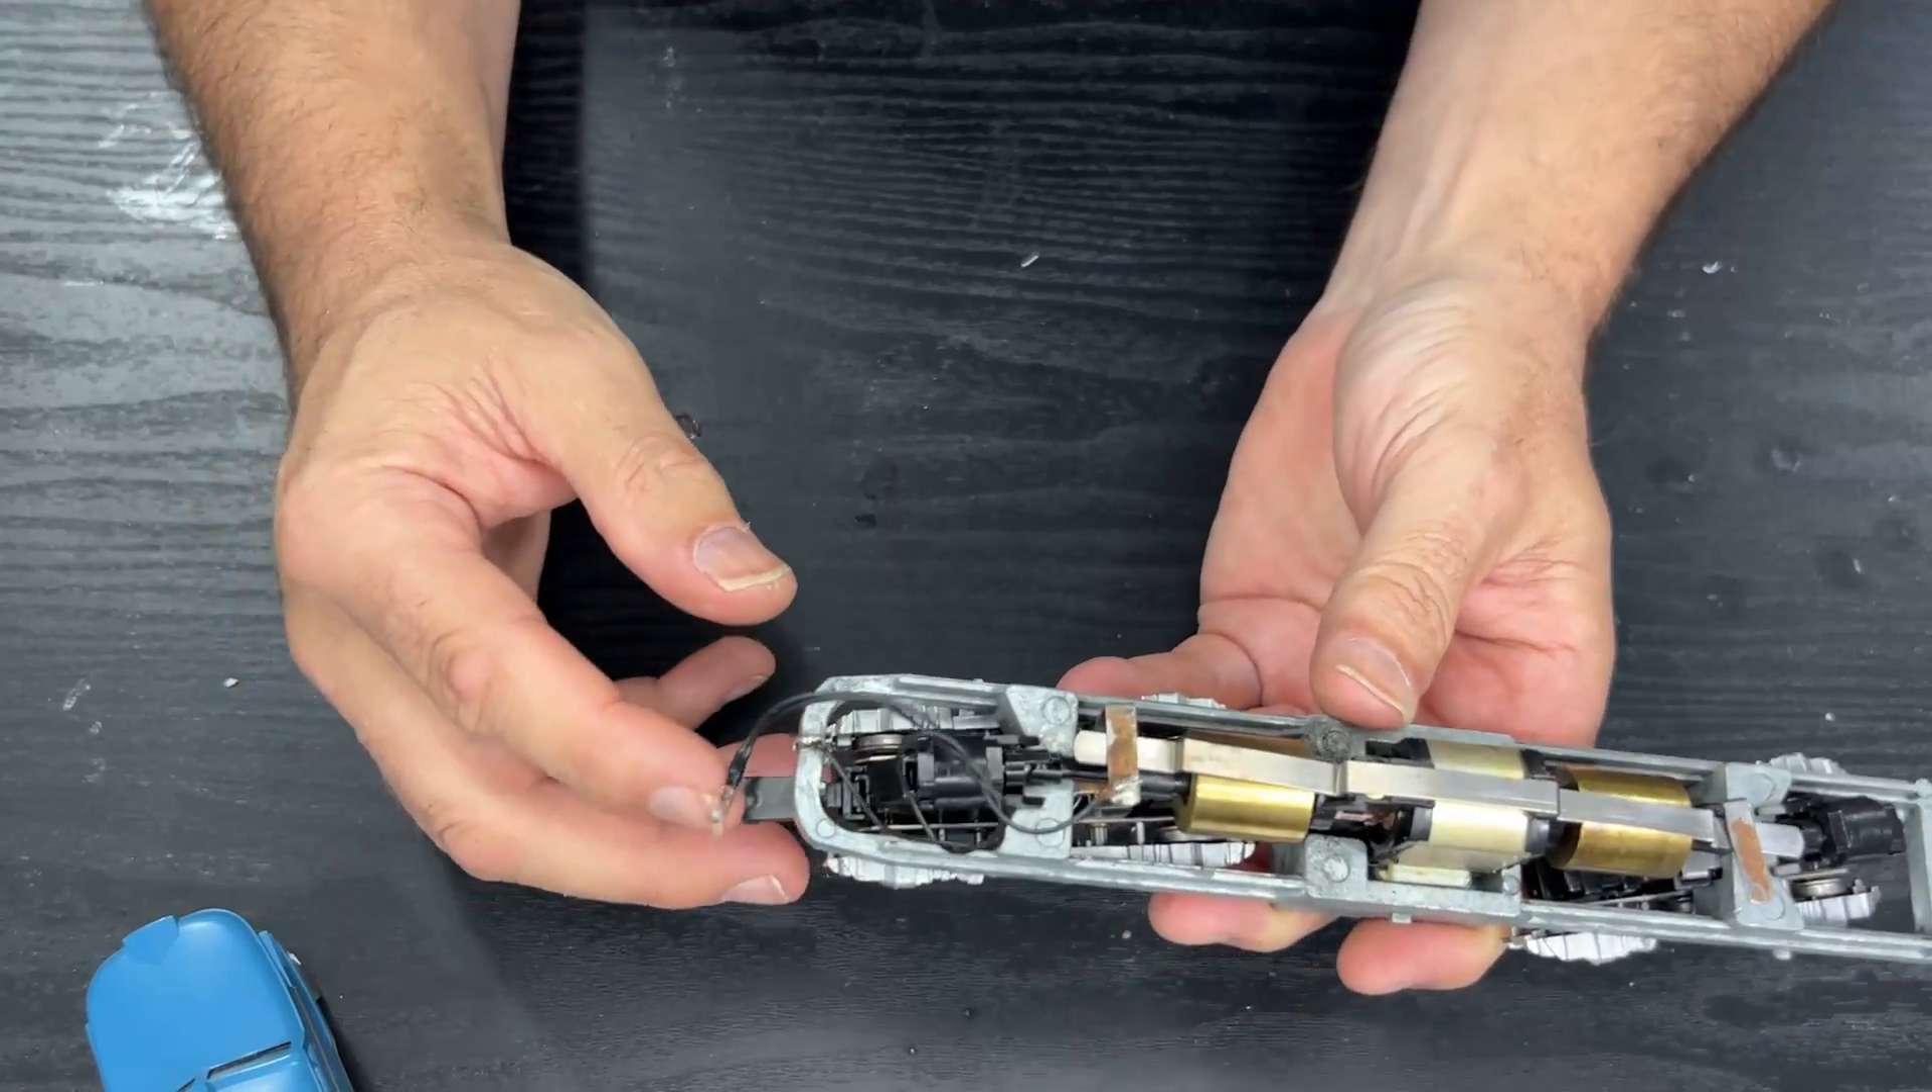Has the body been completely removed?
Yes.